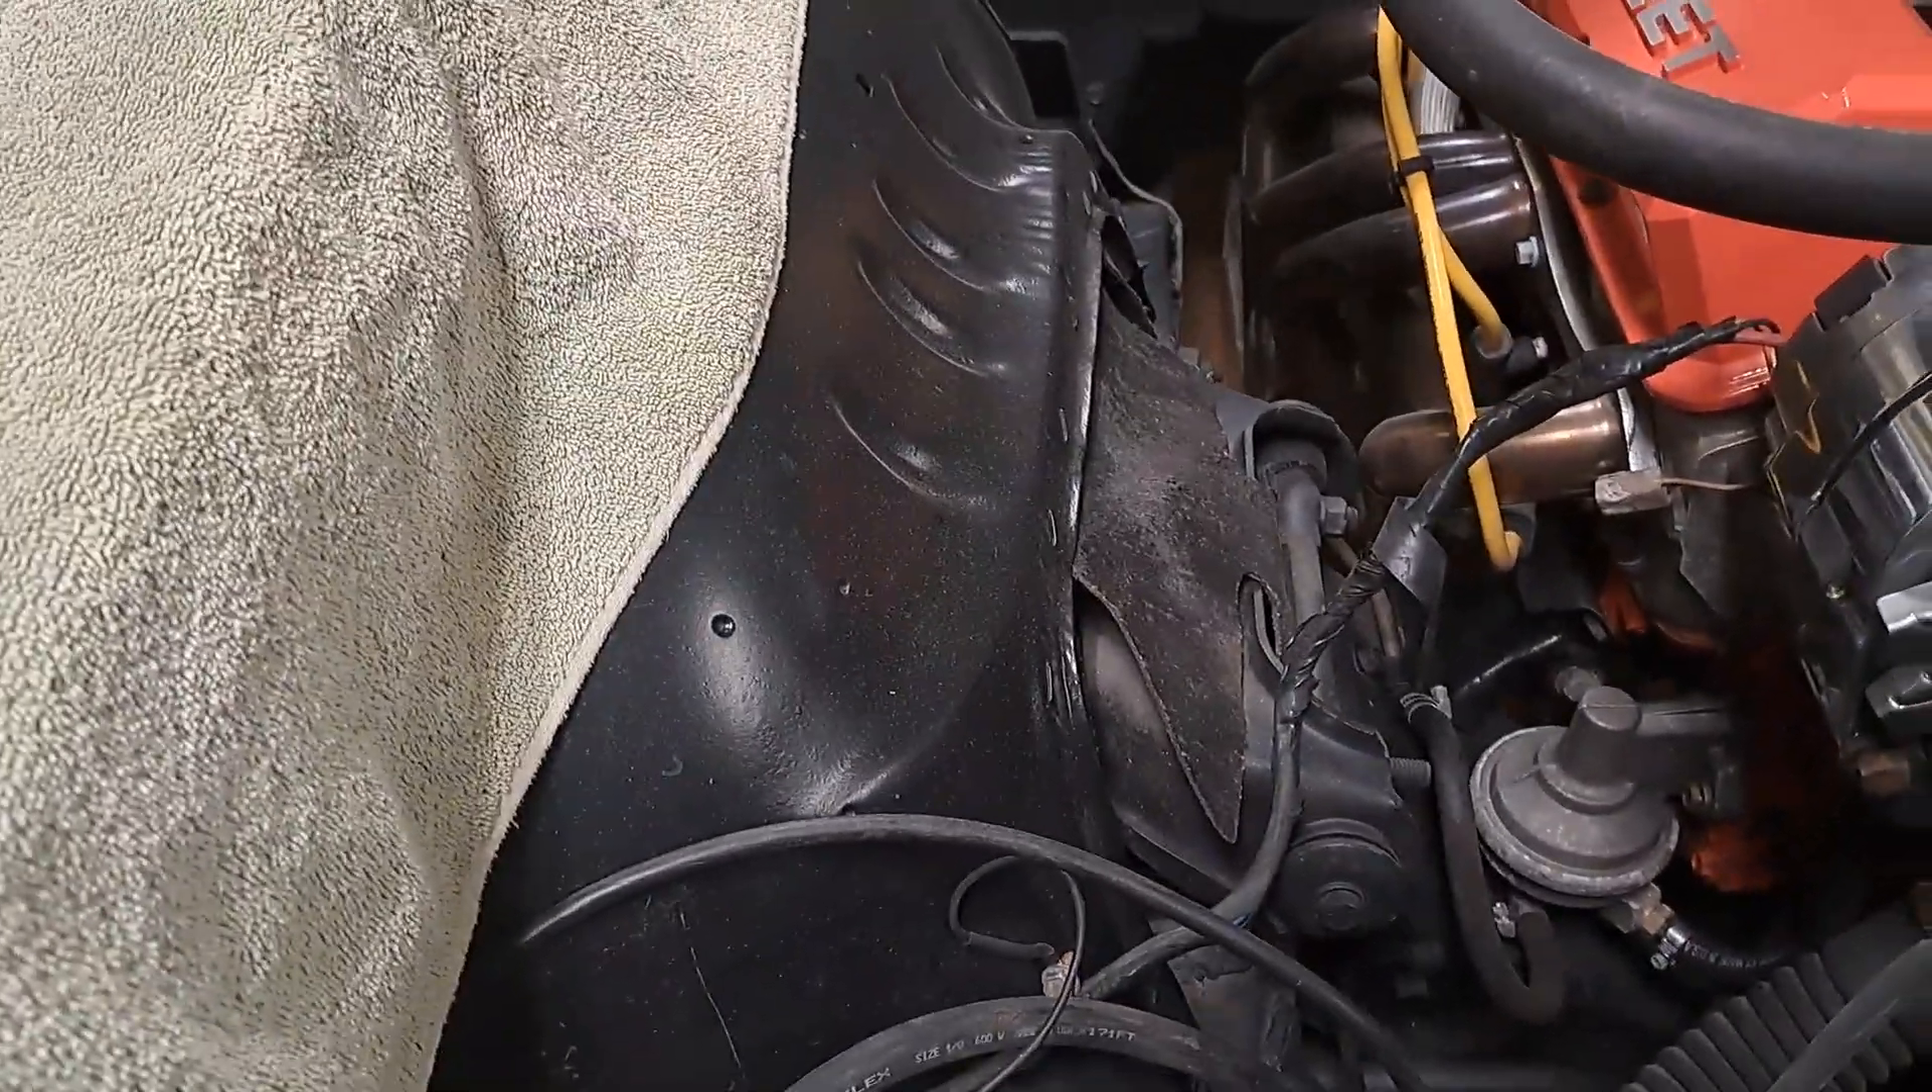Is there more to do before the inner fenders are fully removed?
Yes.